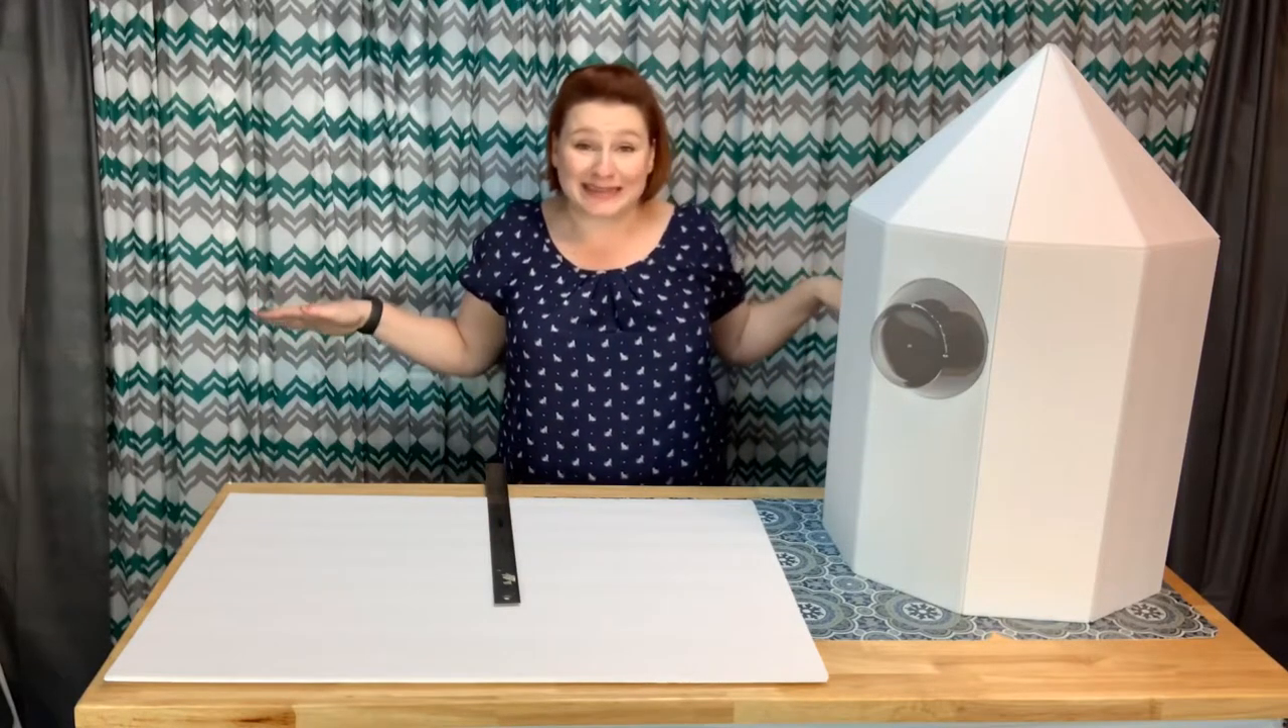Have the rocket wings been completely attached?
No.